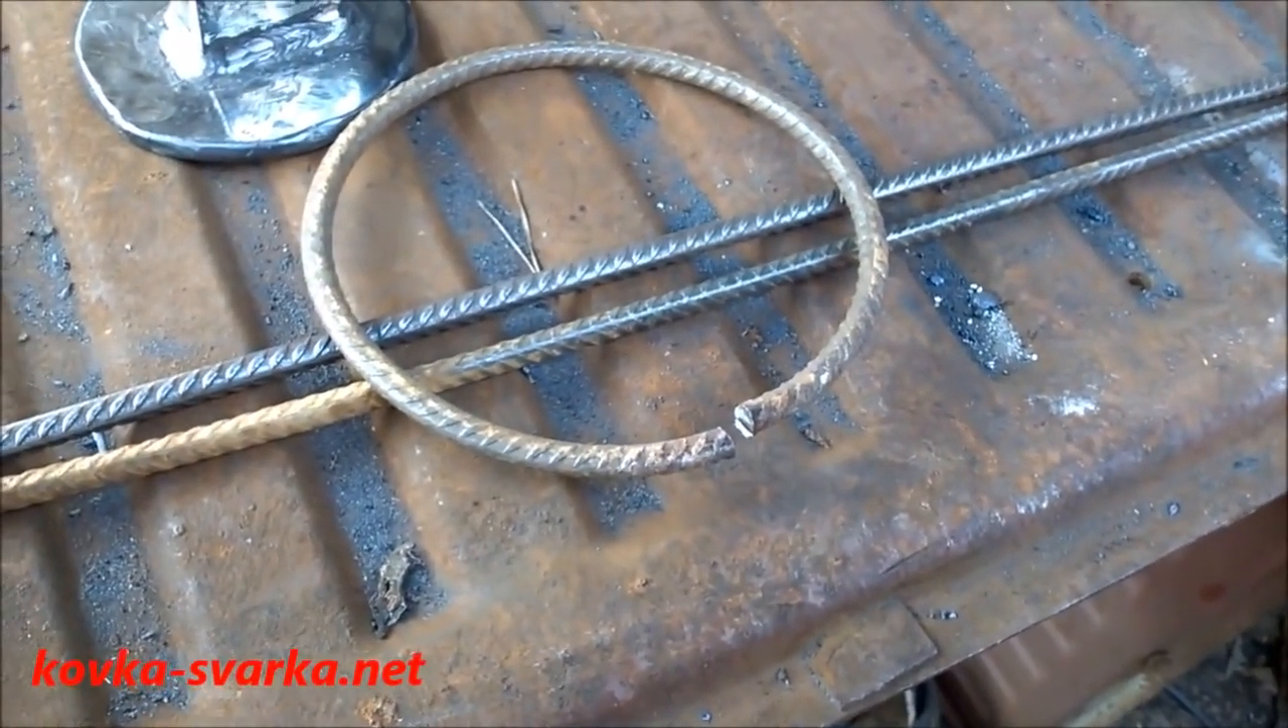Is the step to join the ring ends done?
No.